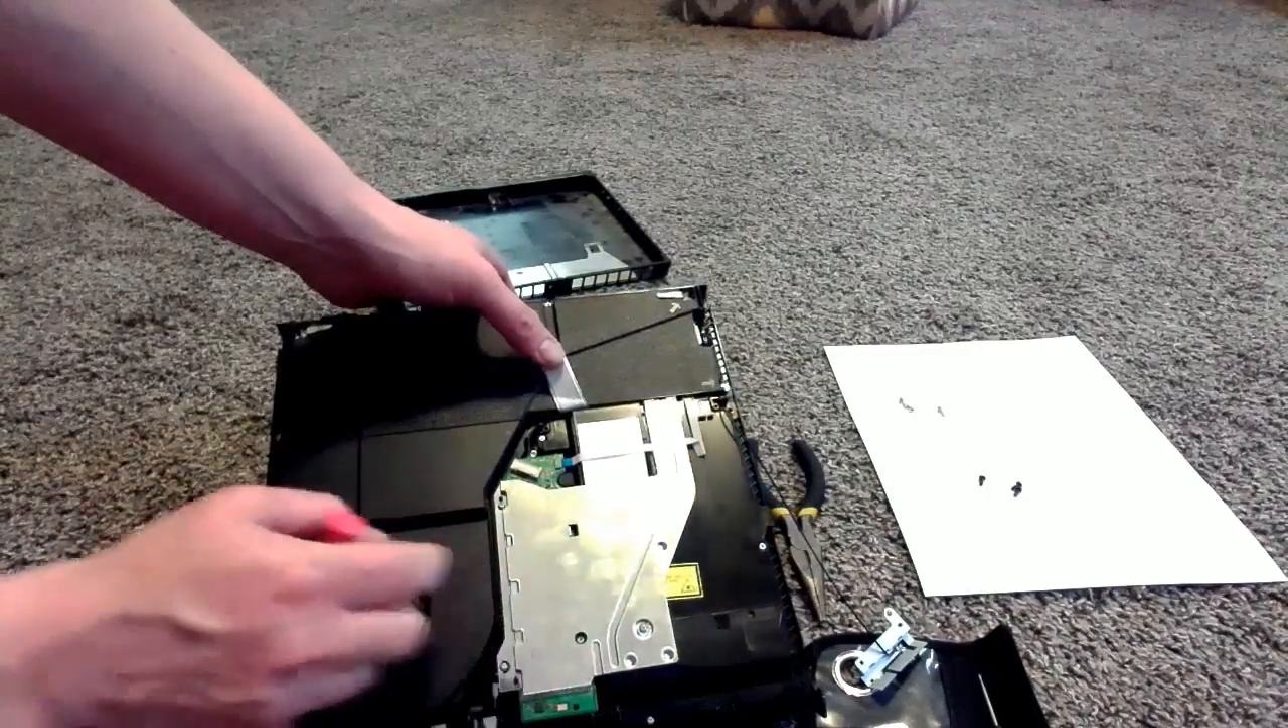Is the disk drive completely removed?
No.